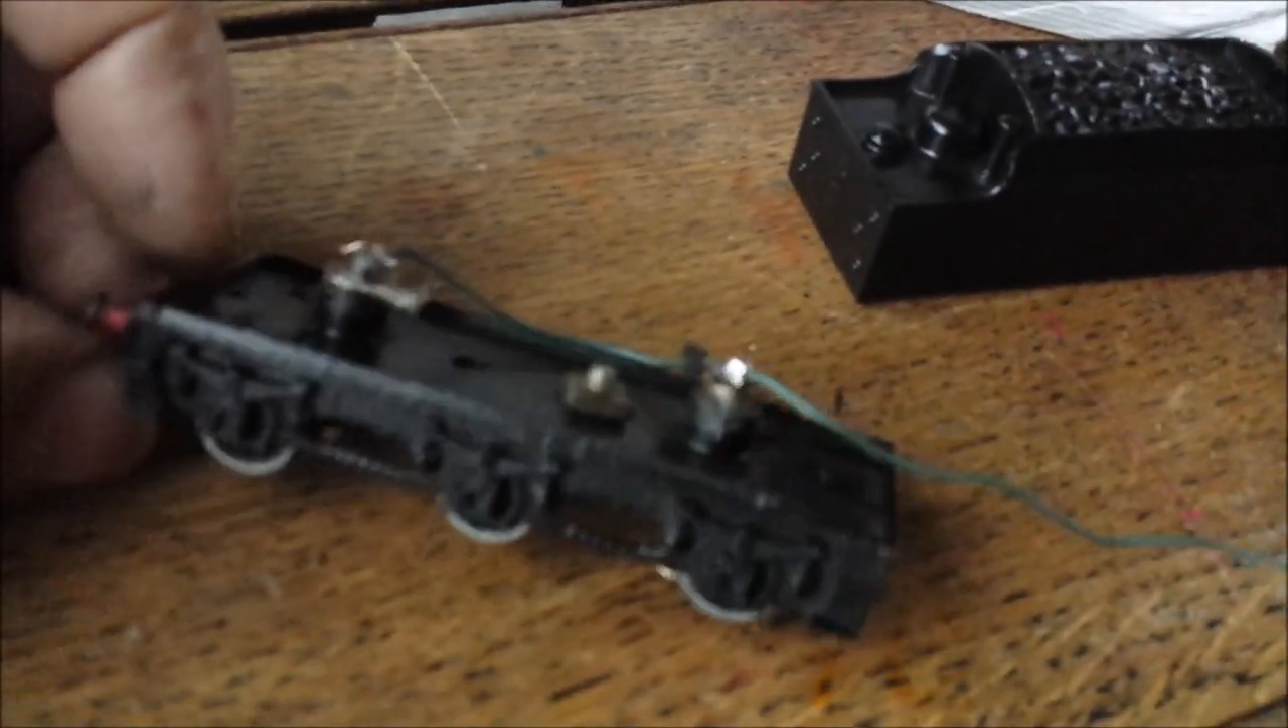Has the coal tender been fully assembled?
No.